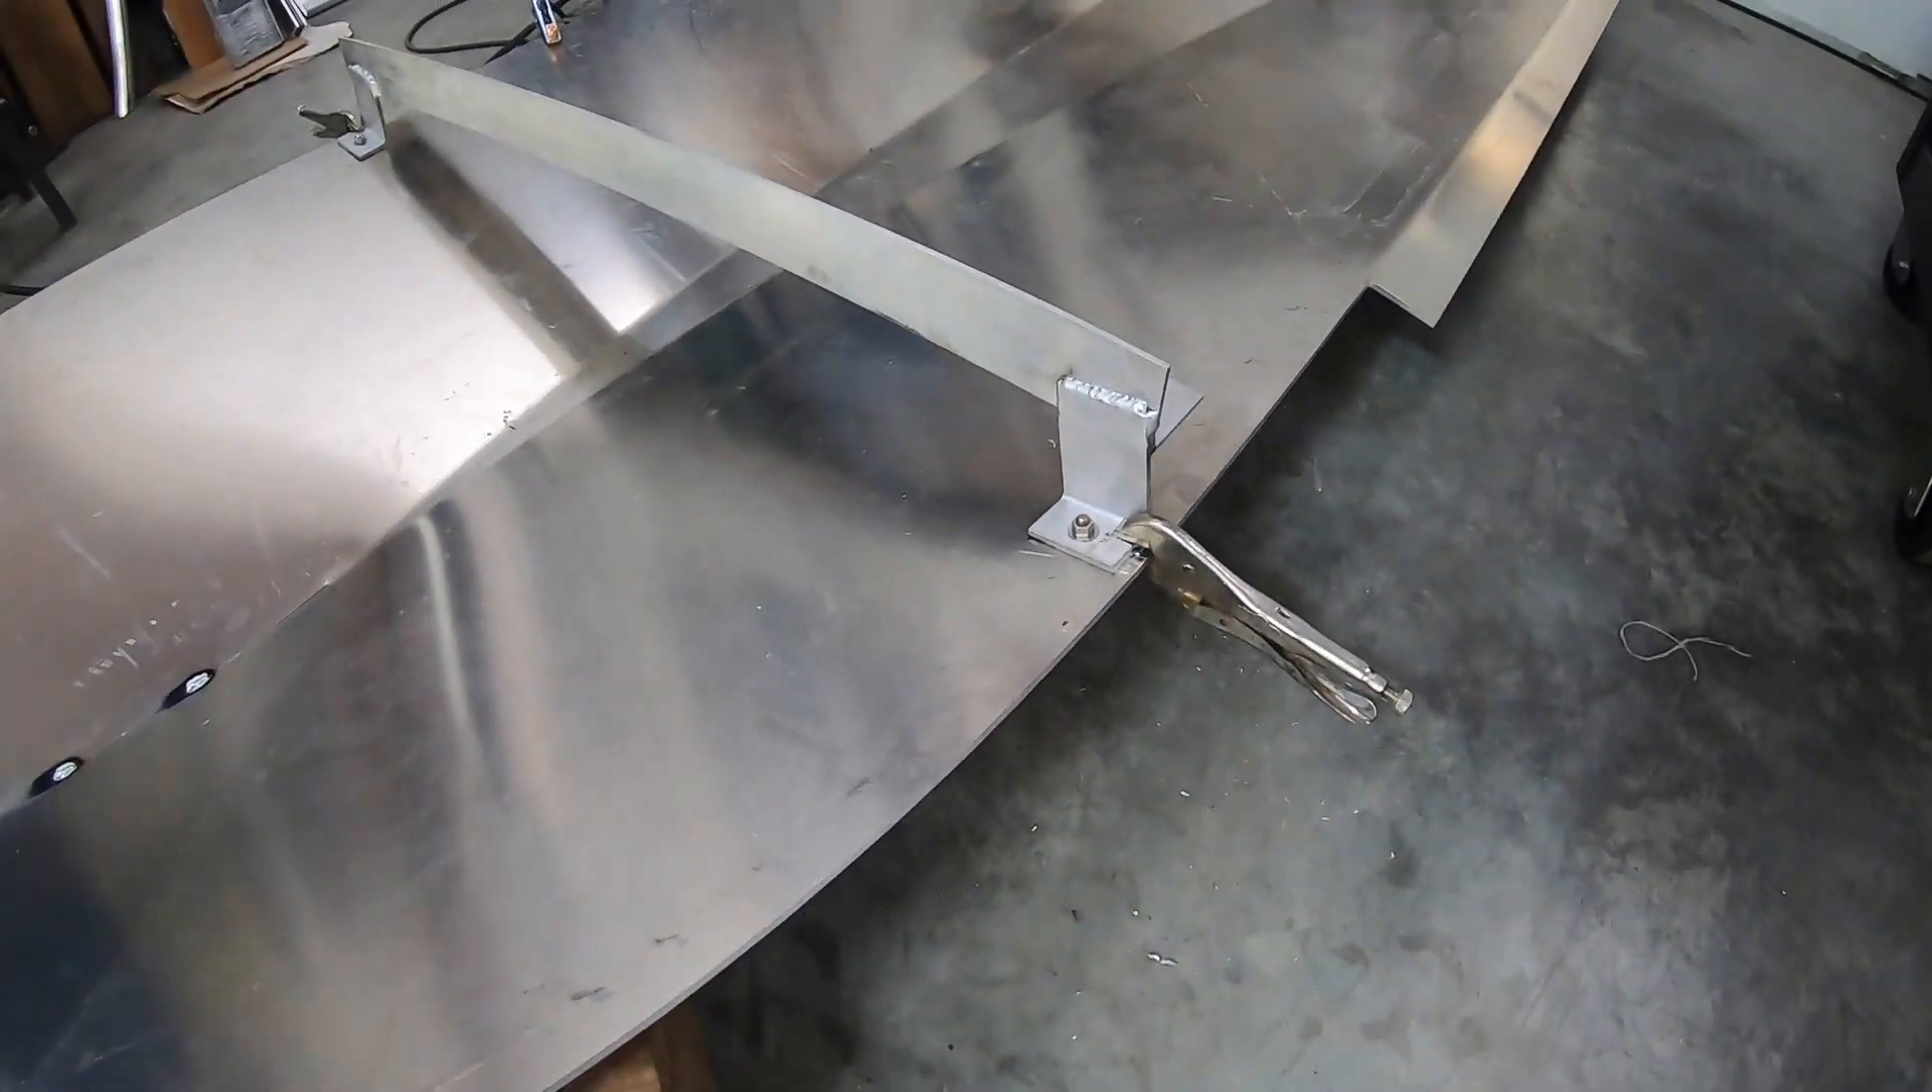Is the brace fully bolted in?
Yes.